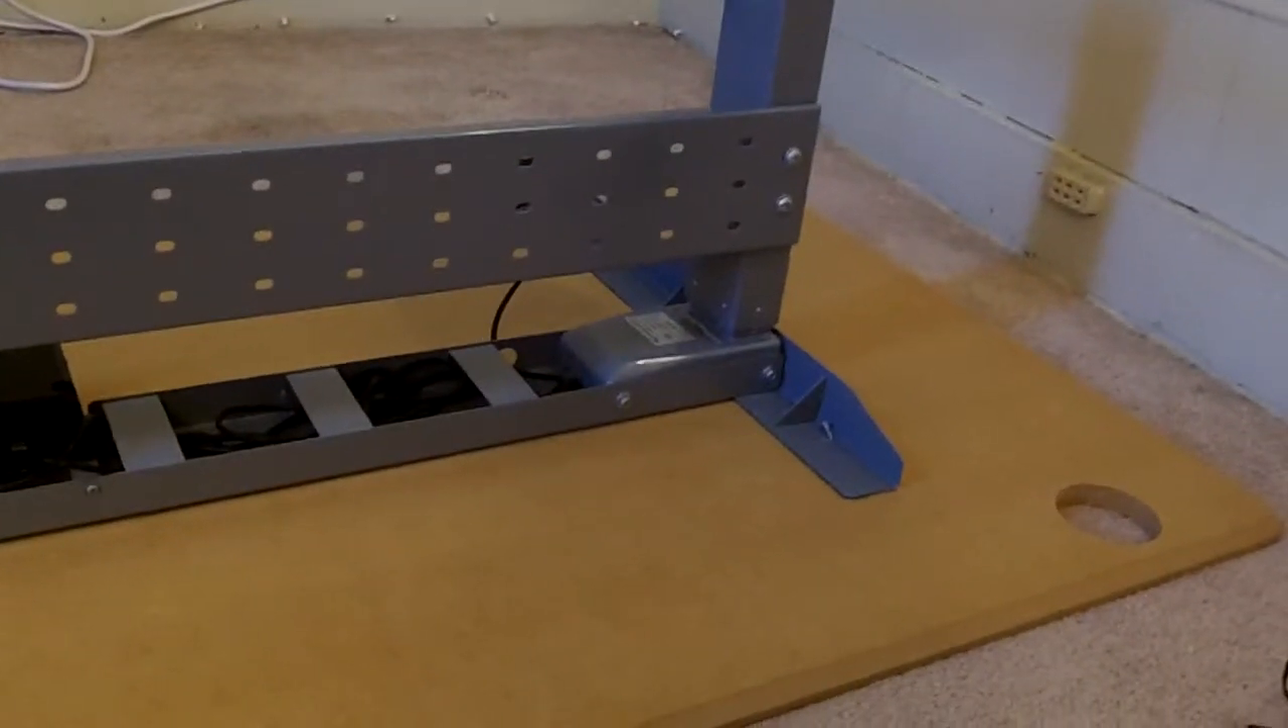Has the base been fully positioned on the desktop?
Yes.